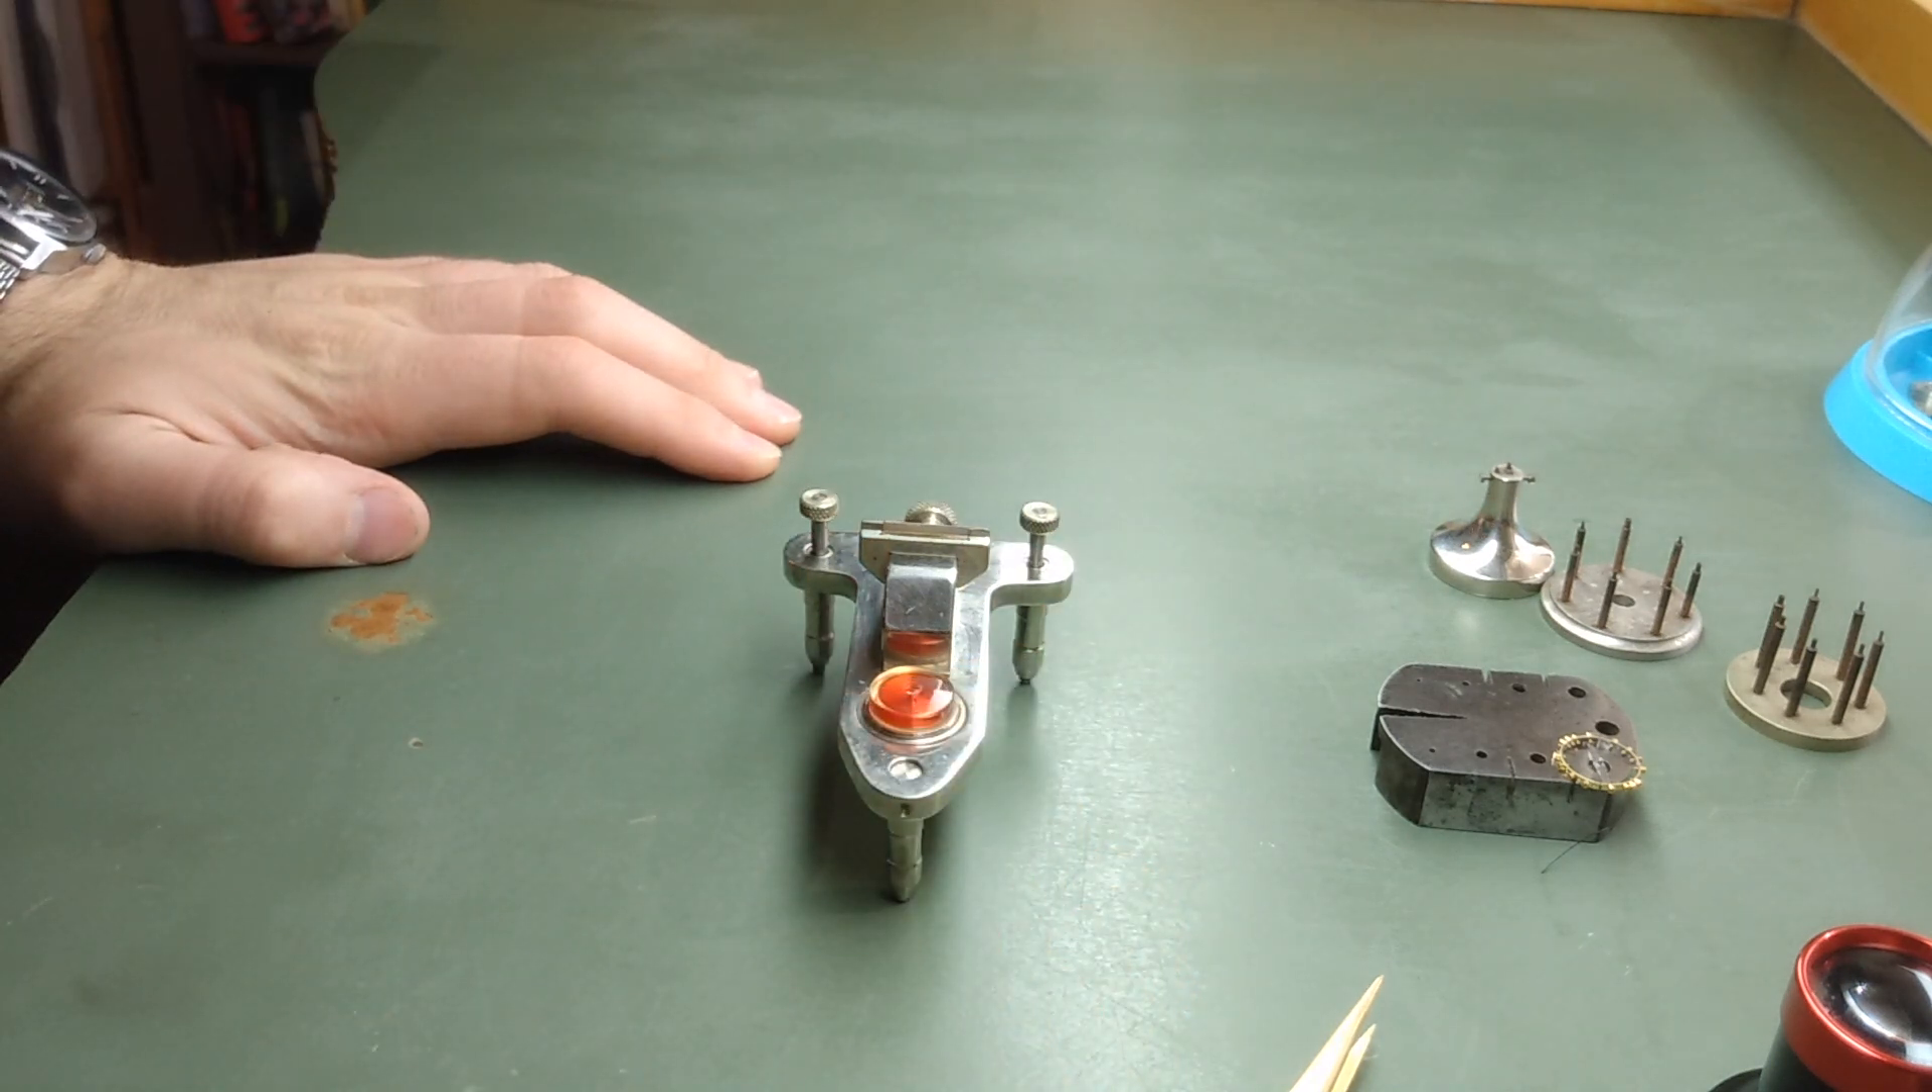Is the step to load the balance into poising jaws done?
No.